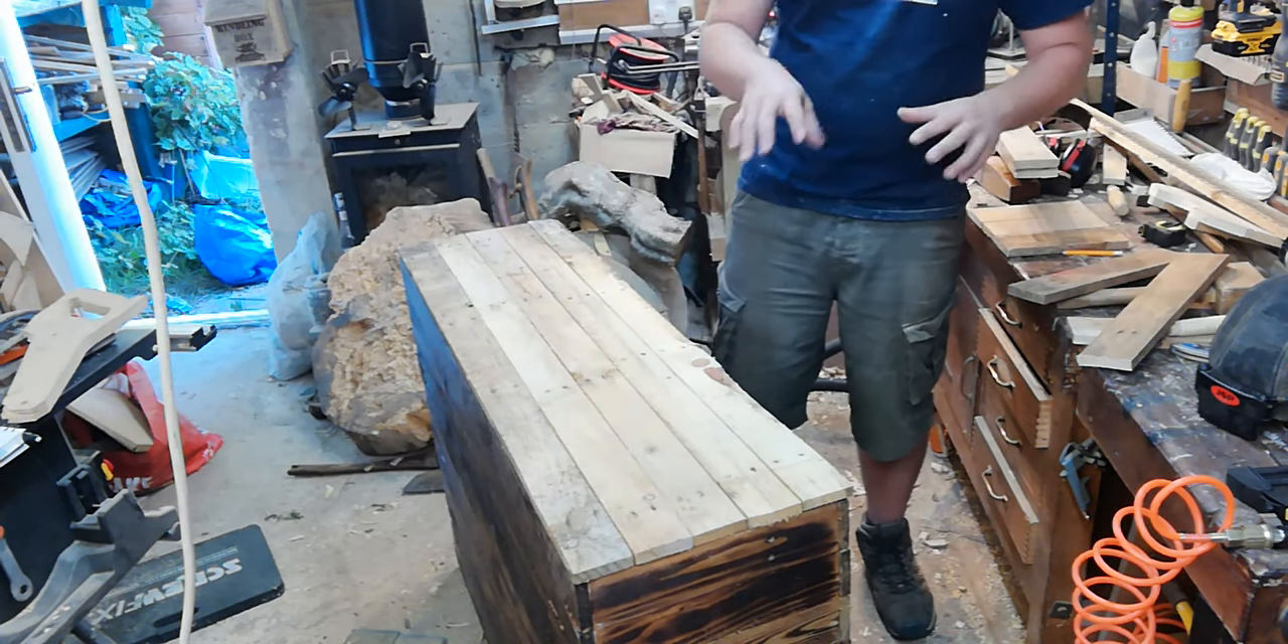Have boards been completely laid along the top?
Yes.